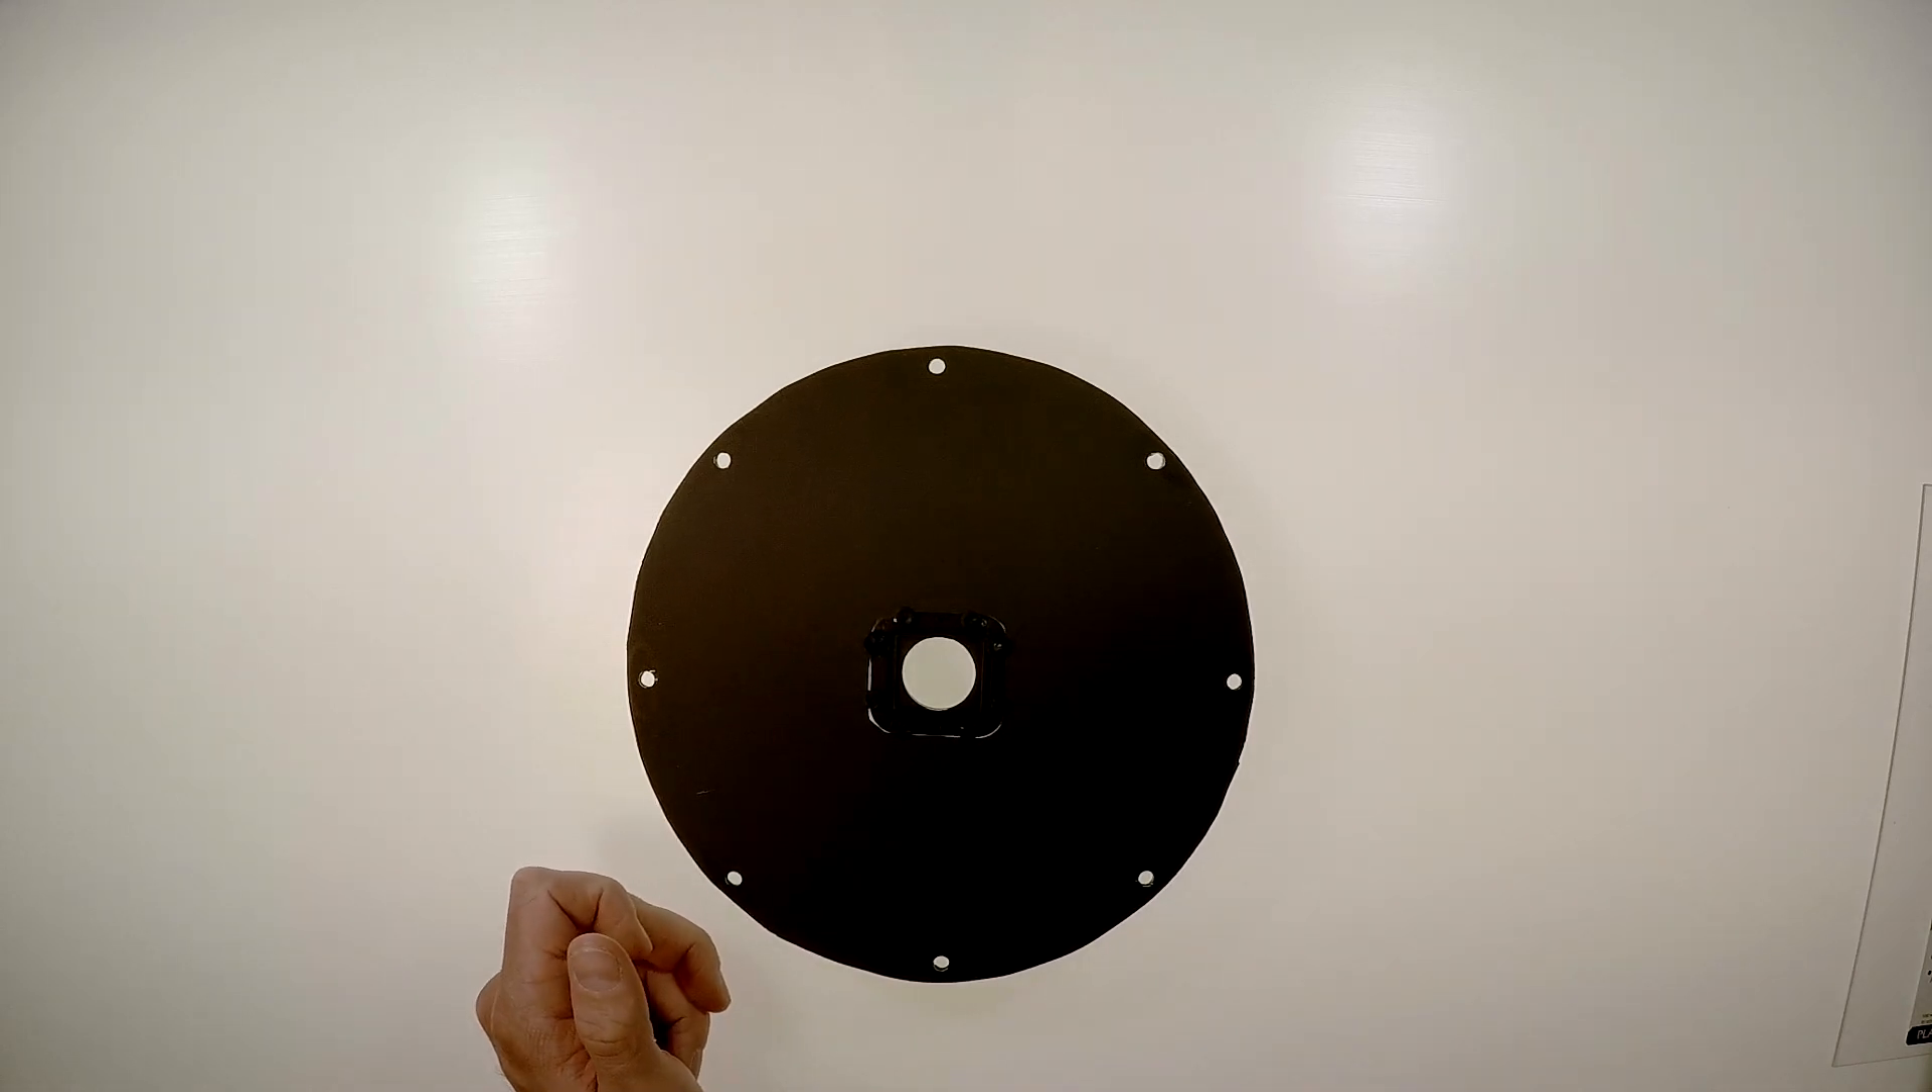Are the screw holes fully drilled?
Yes.